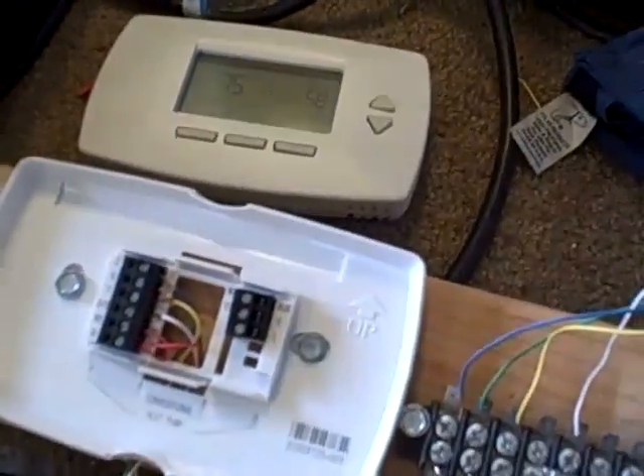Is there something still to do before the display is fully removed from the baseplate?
No.